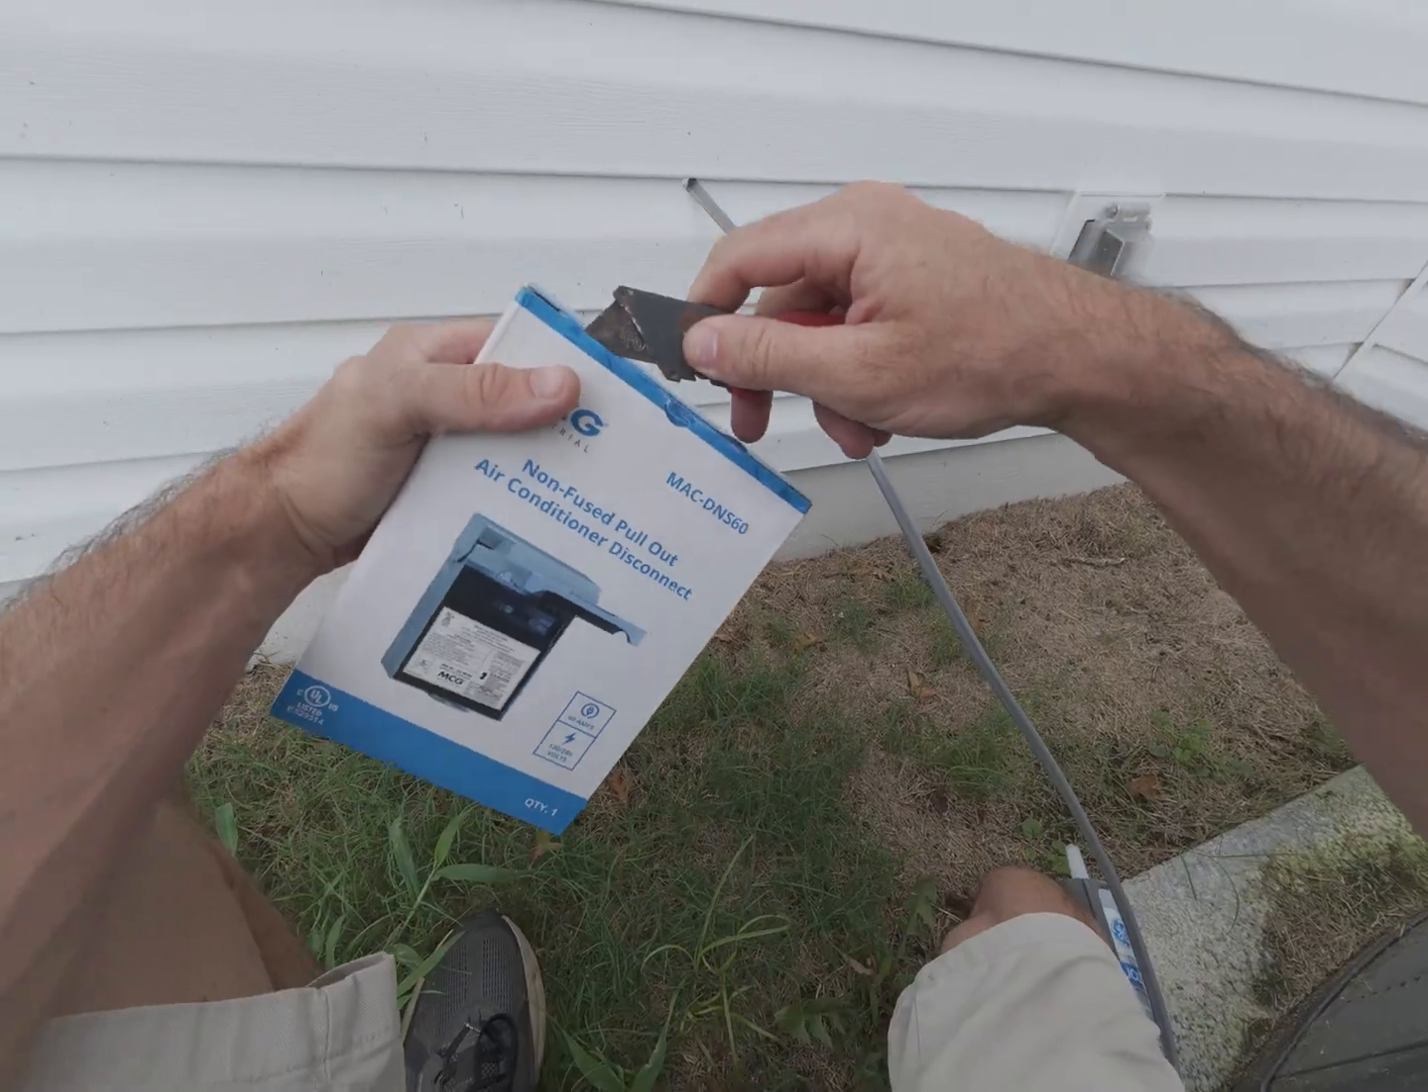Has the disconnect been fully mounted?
No.